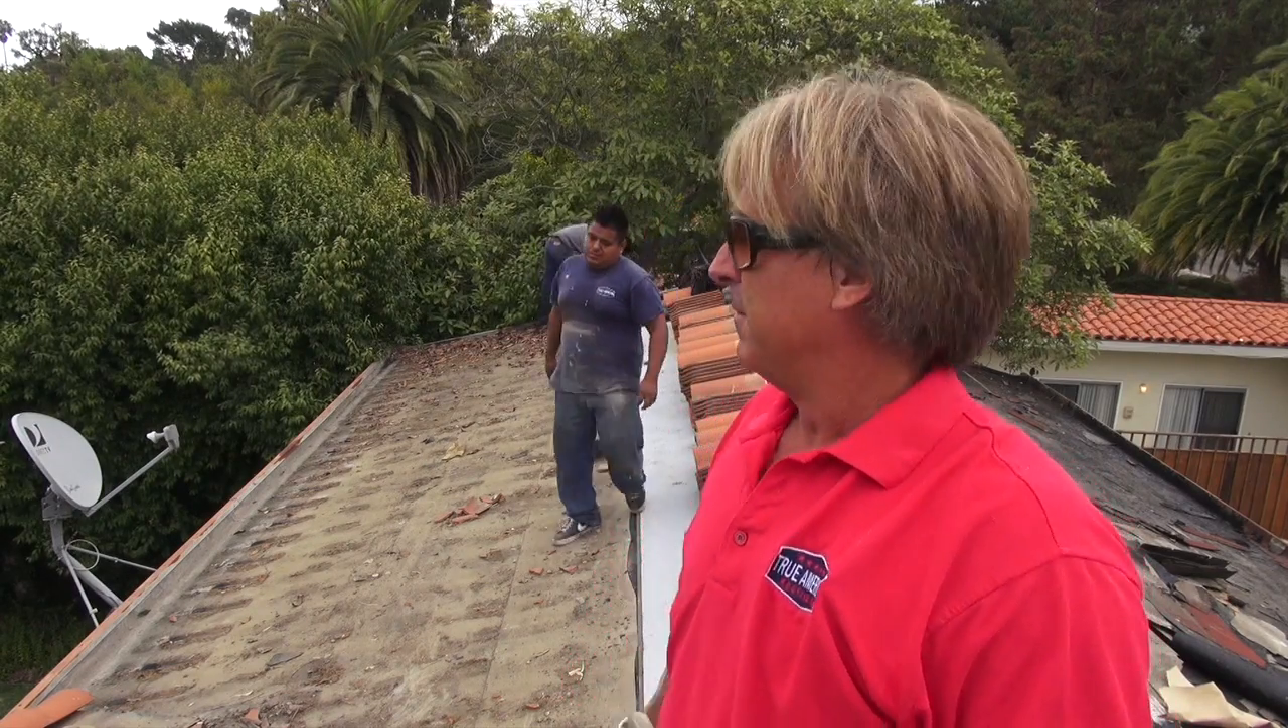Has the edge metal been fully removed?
No.